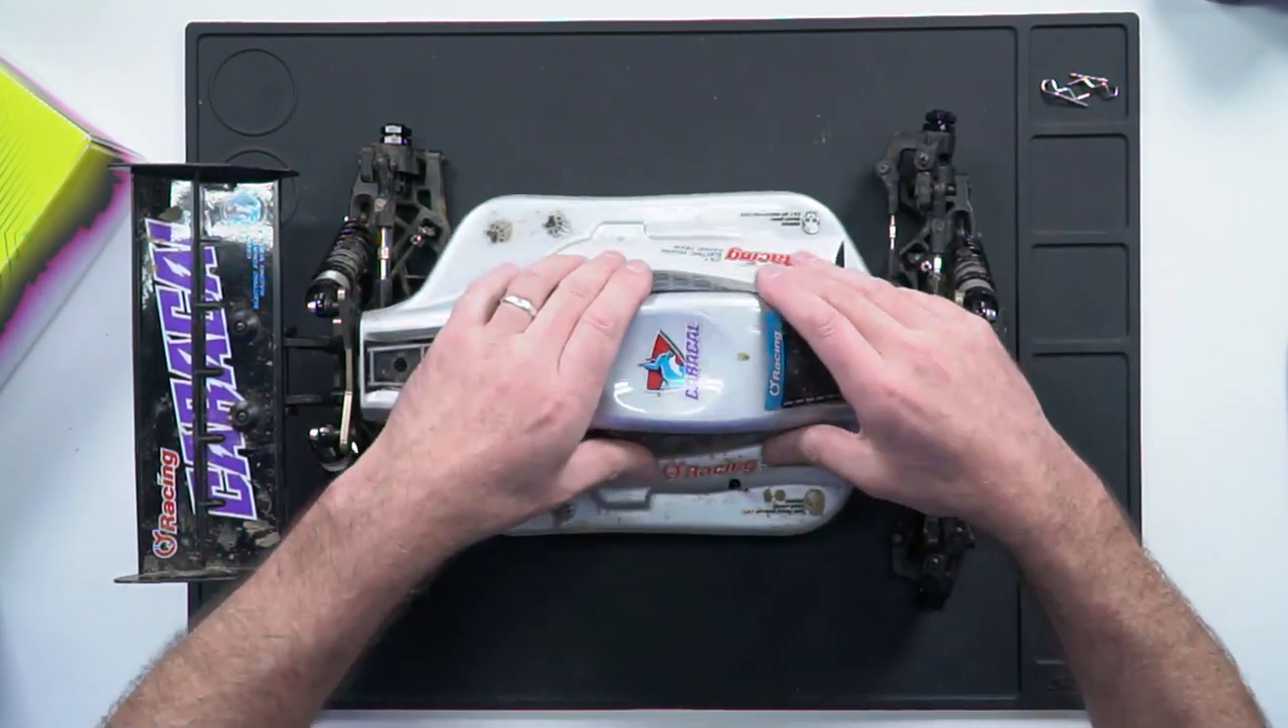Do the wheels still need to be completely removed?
No.